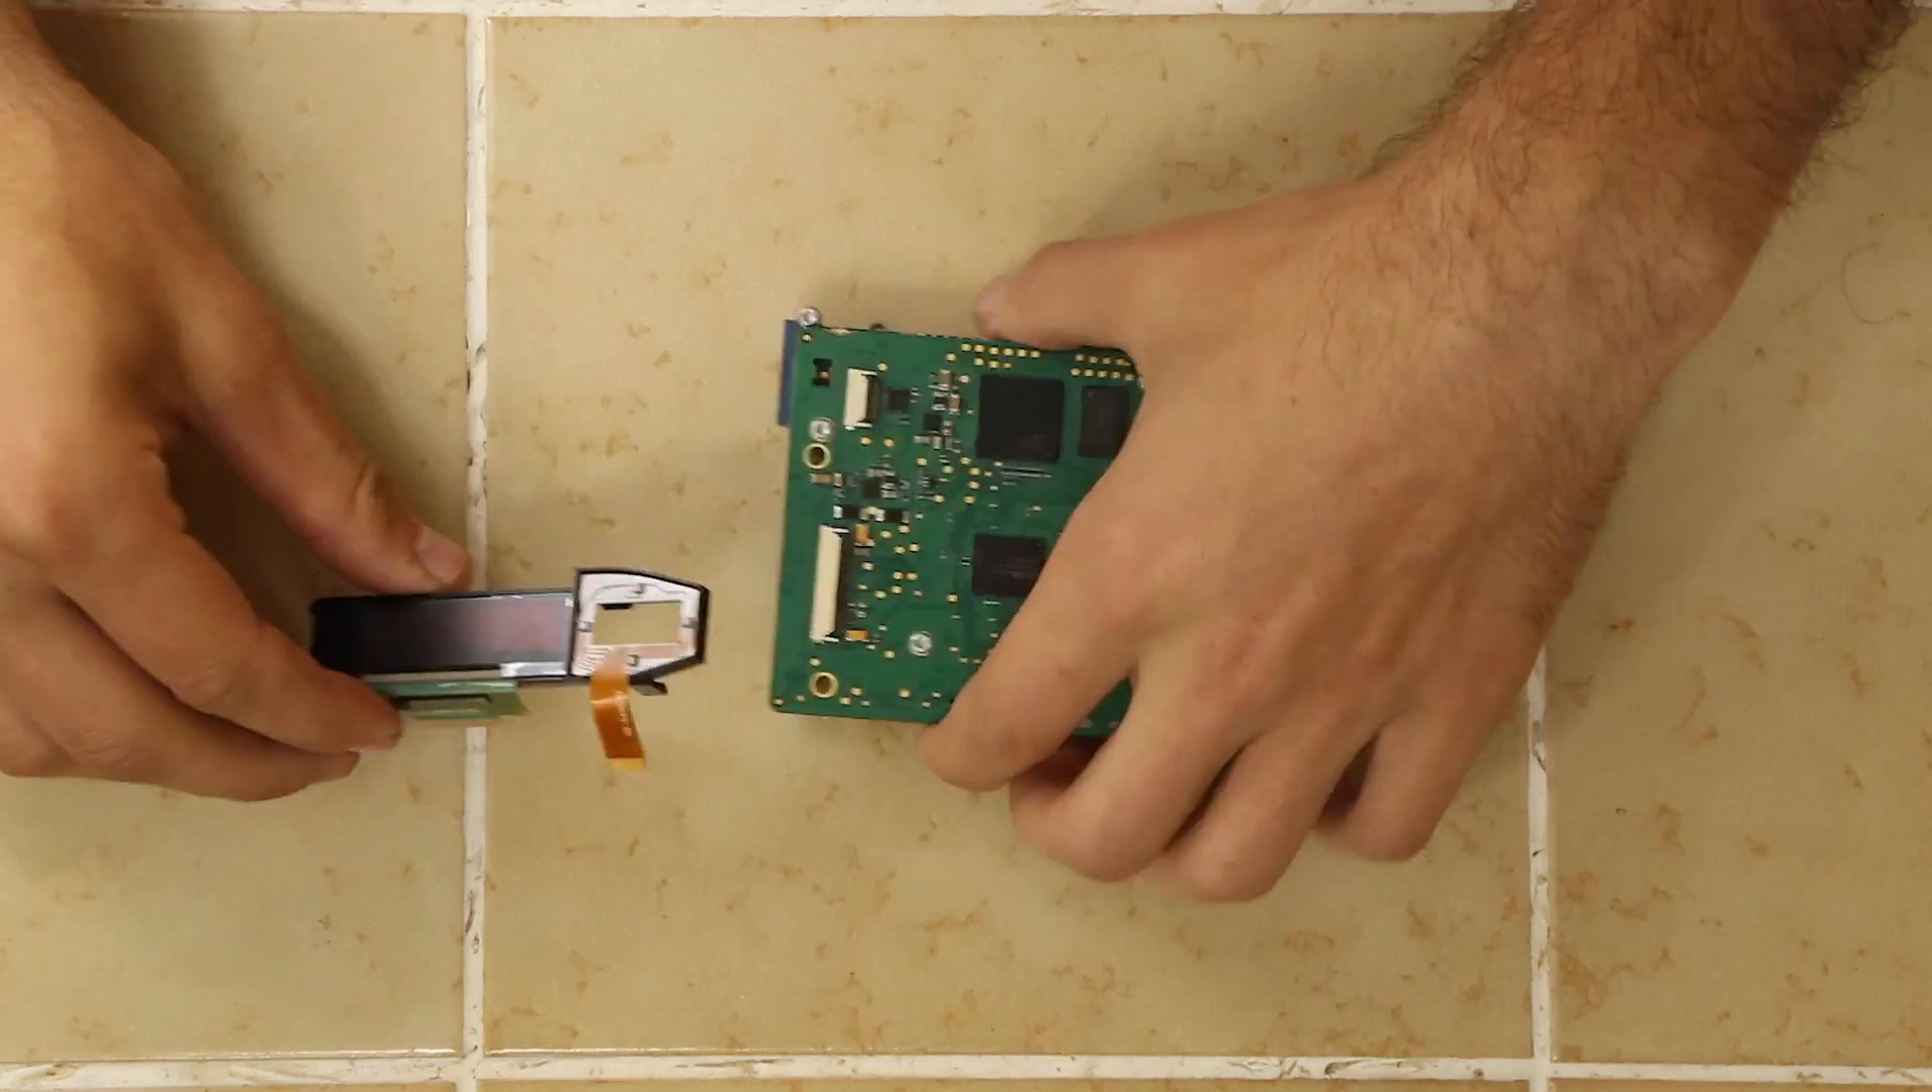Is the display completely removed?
Yes.